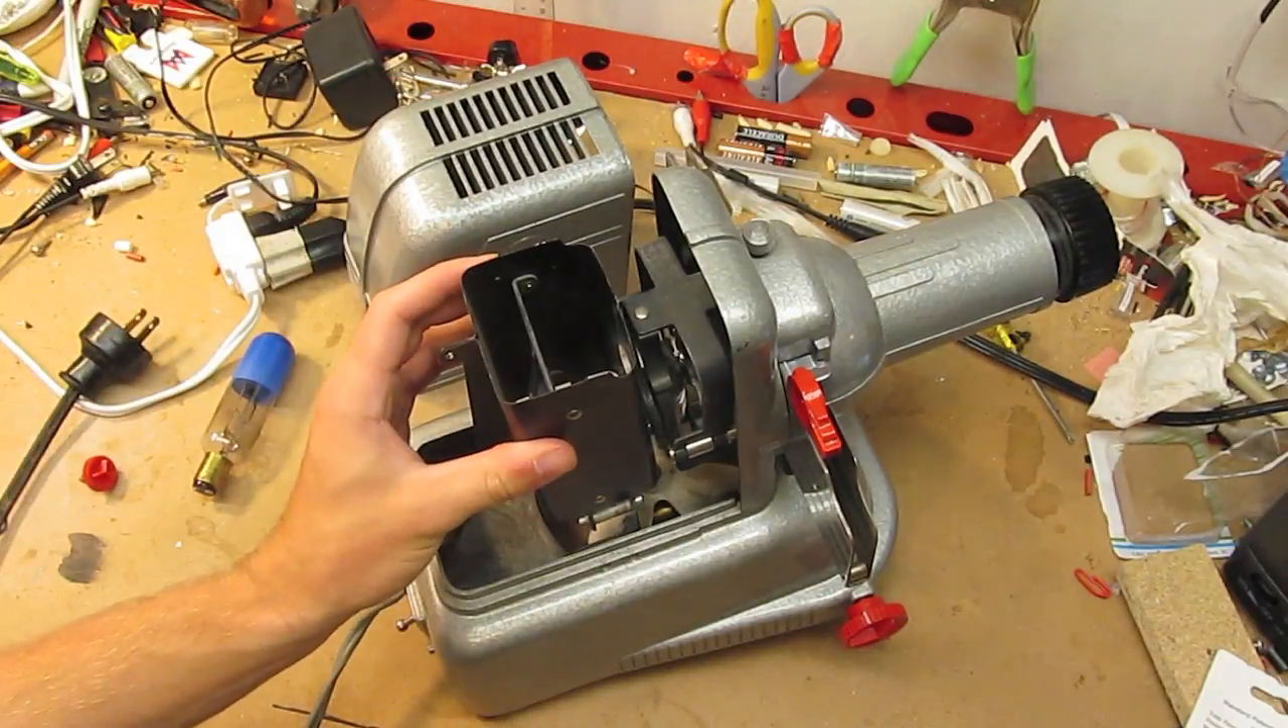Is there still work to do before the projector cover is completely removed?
No.